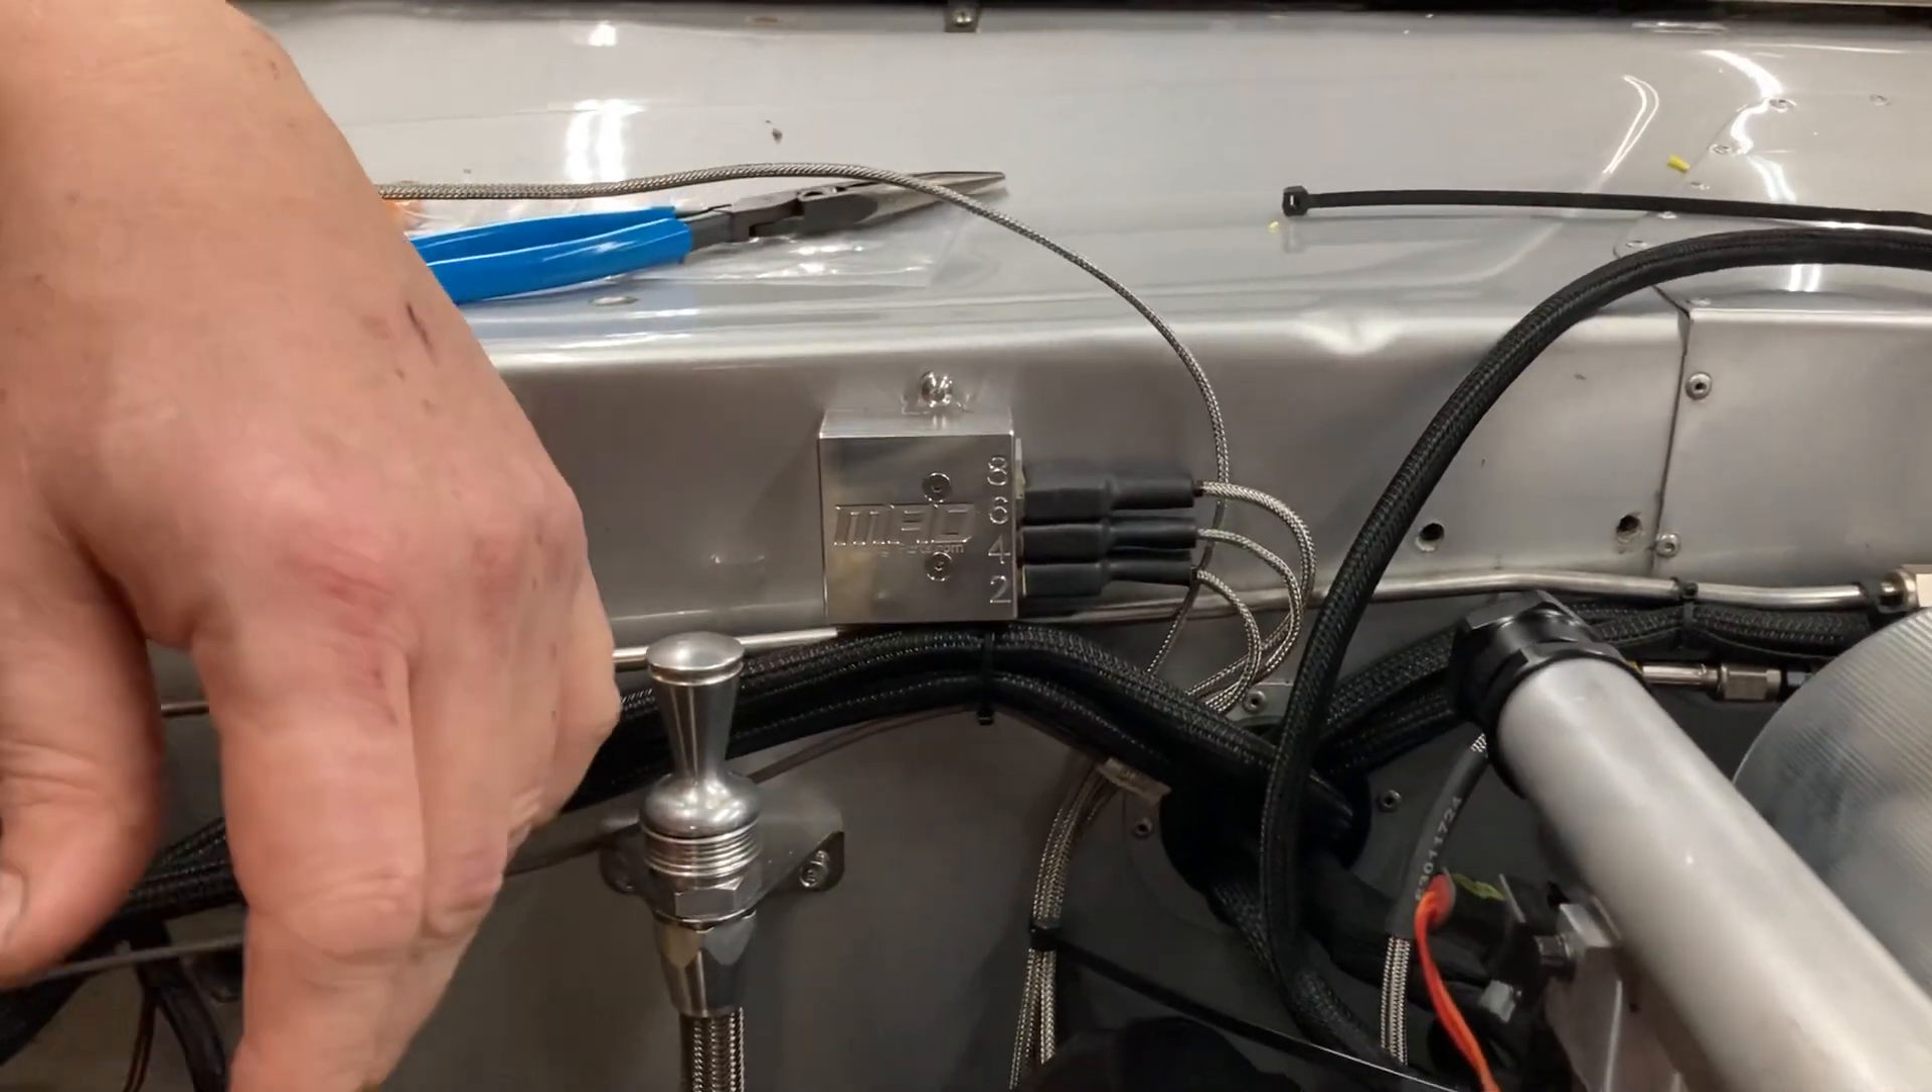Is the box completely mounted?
Yes.